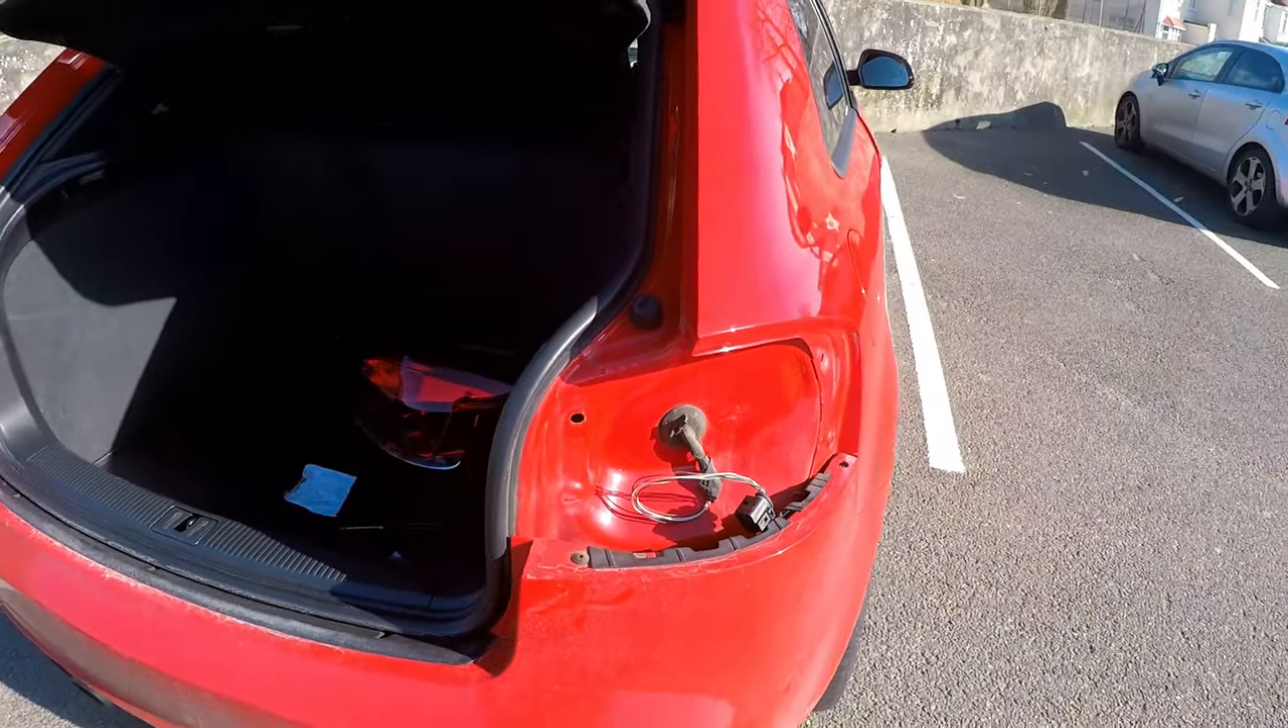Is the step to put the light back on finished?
No.